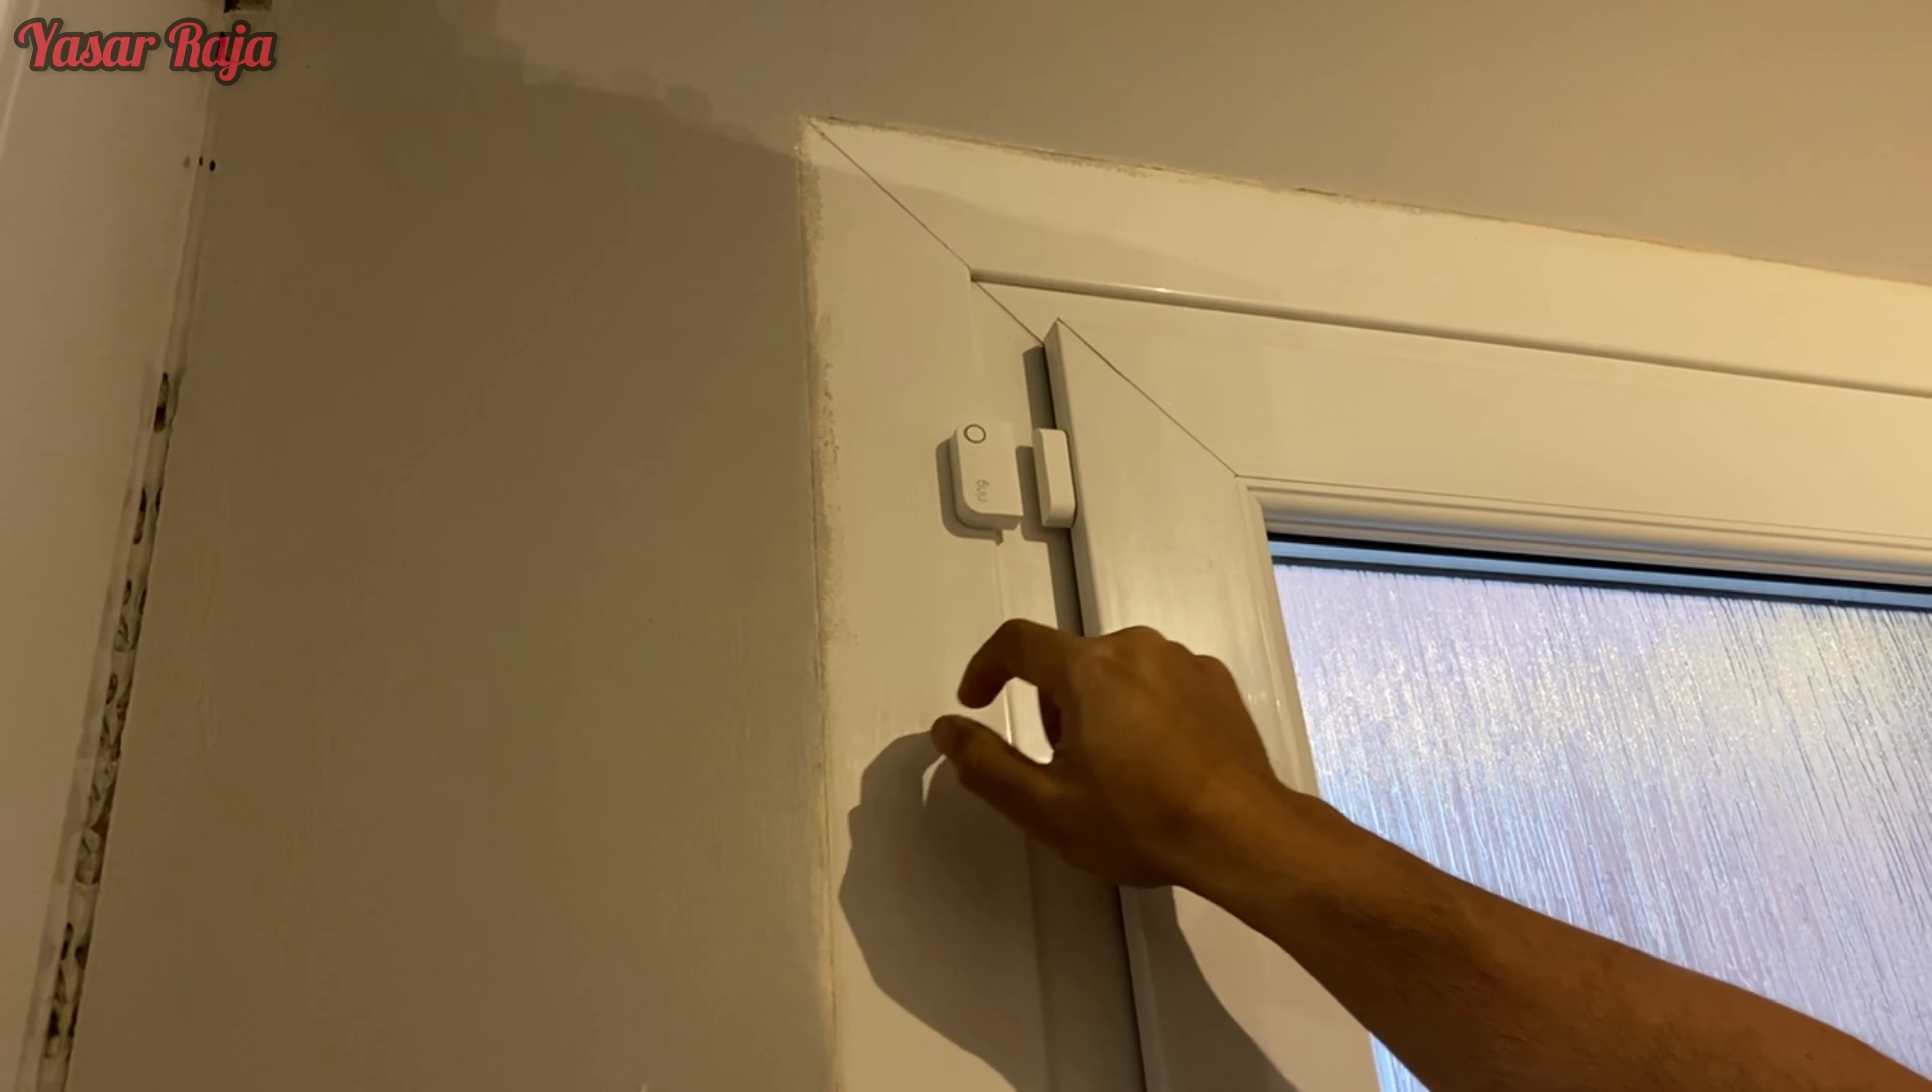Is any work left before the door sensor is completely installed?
No.